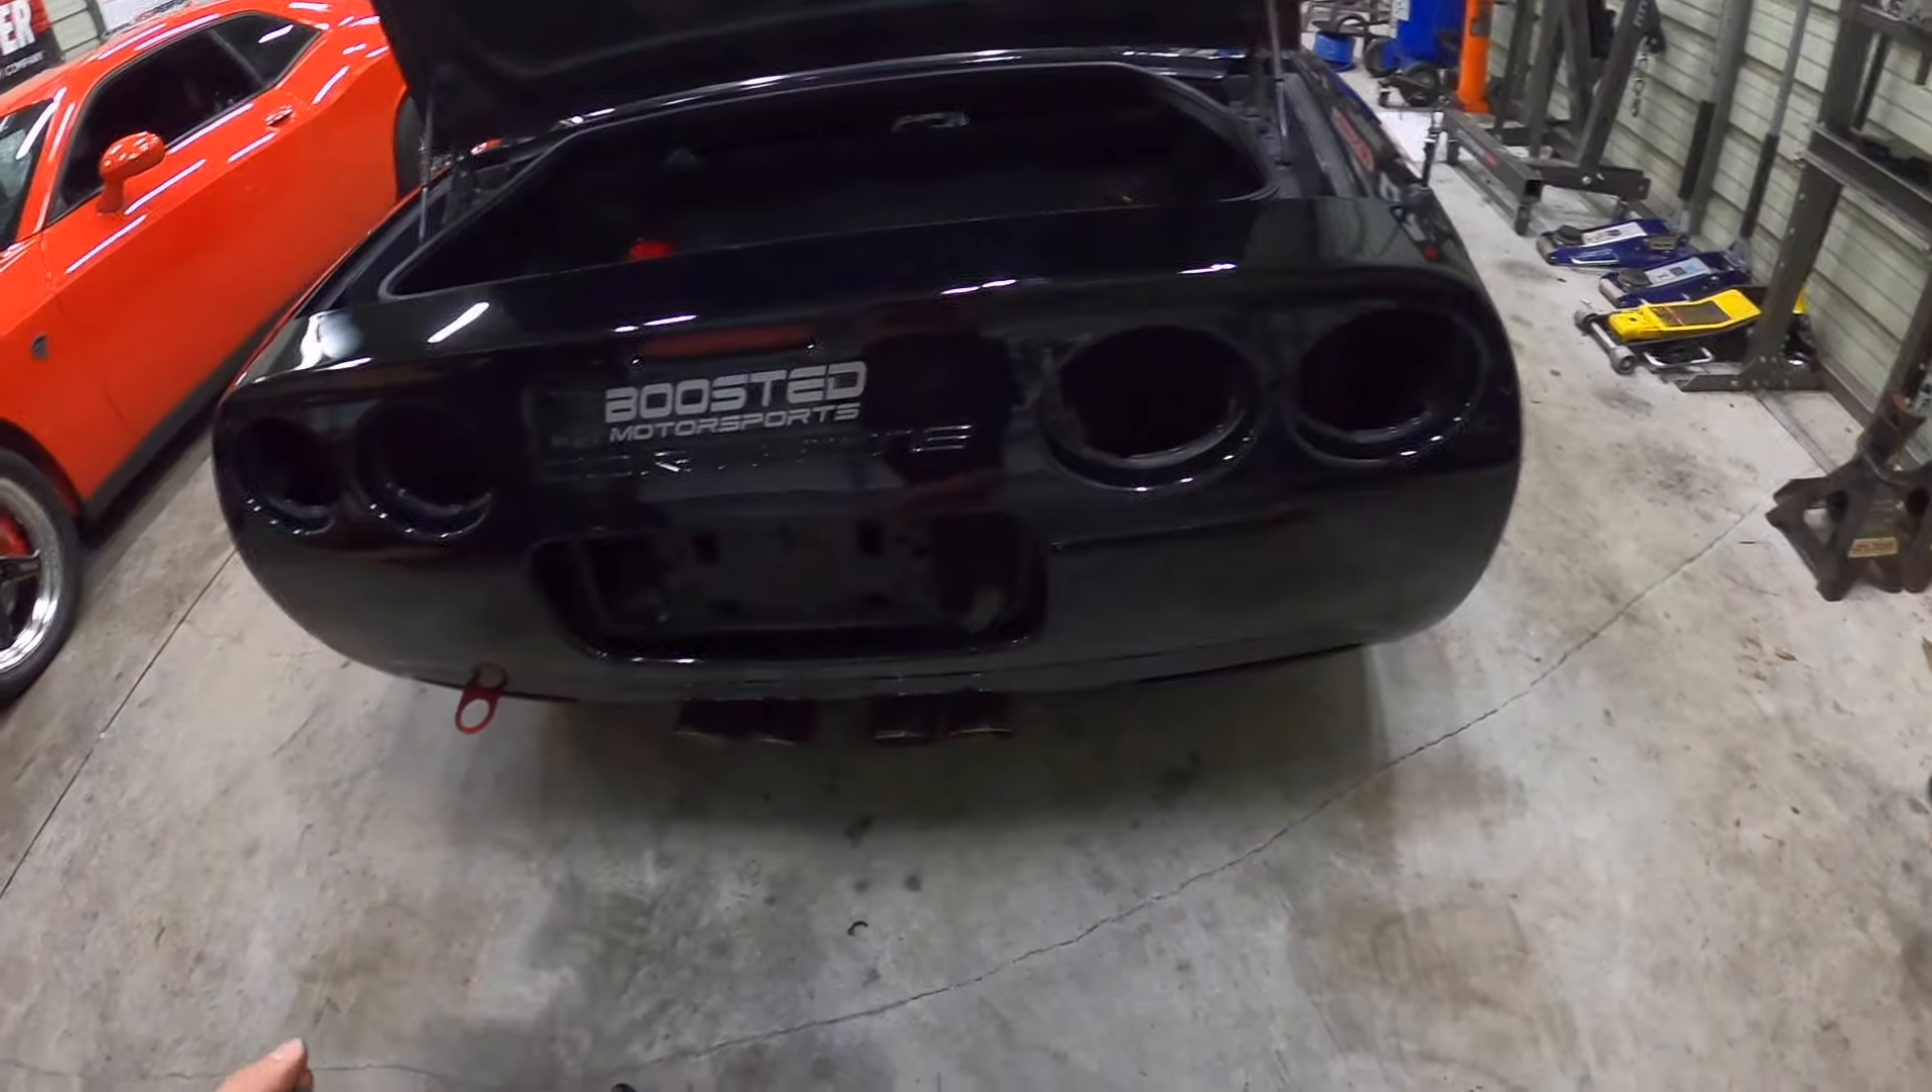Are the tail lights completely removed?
Yes.